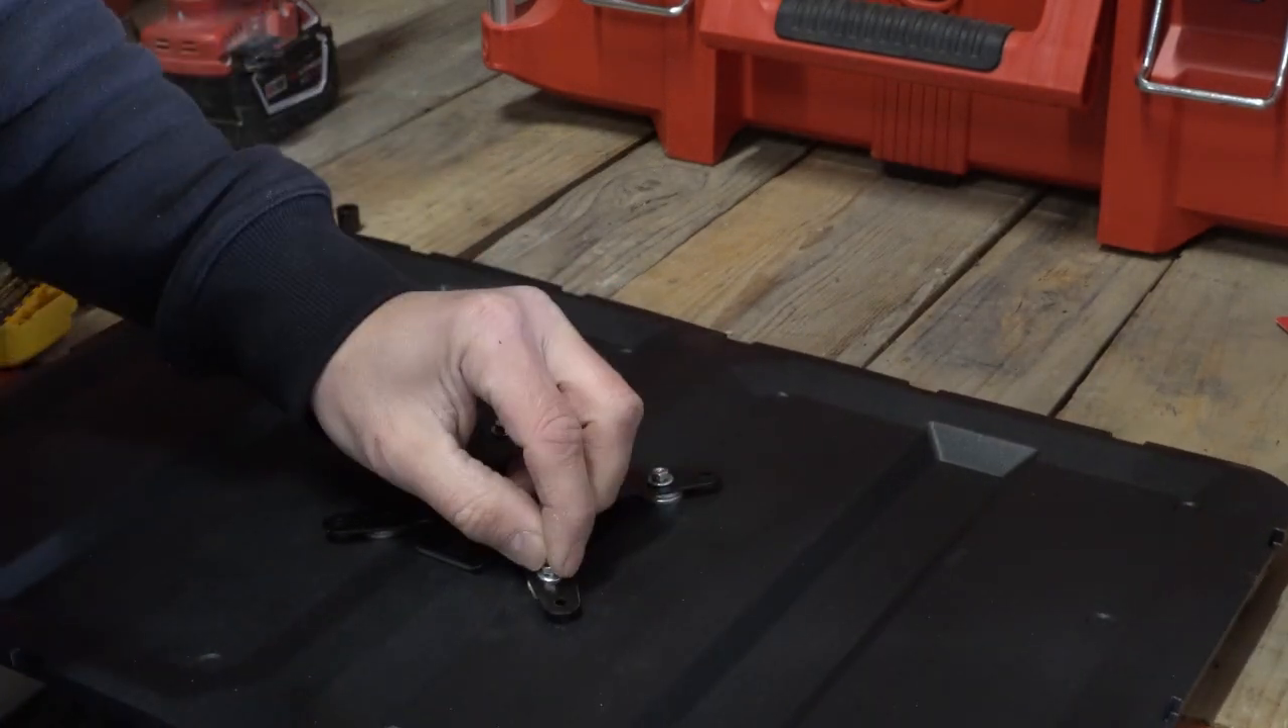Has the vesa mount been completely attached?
No.